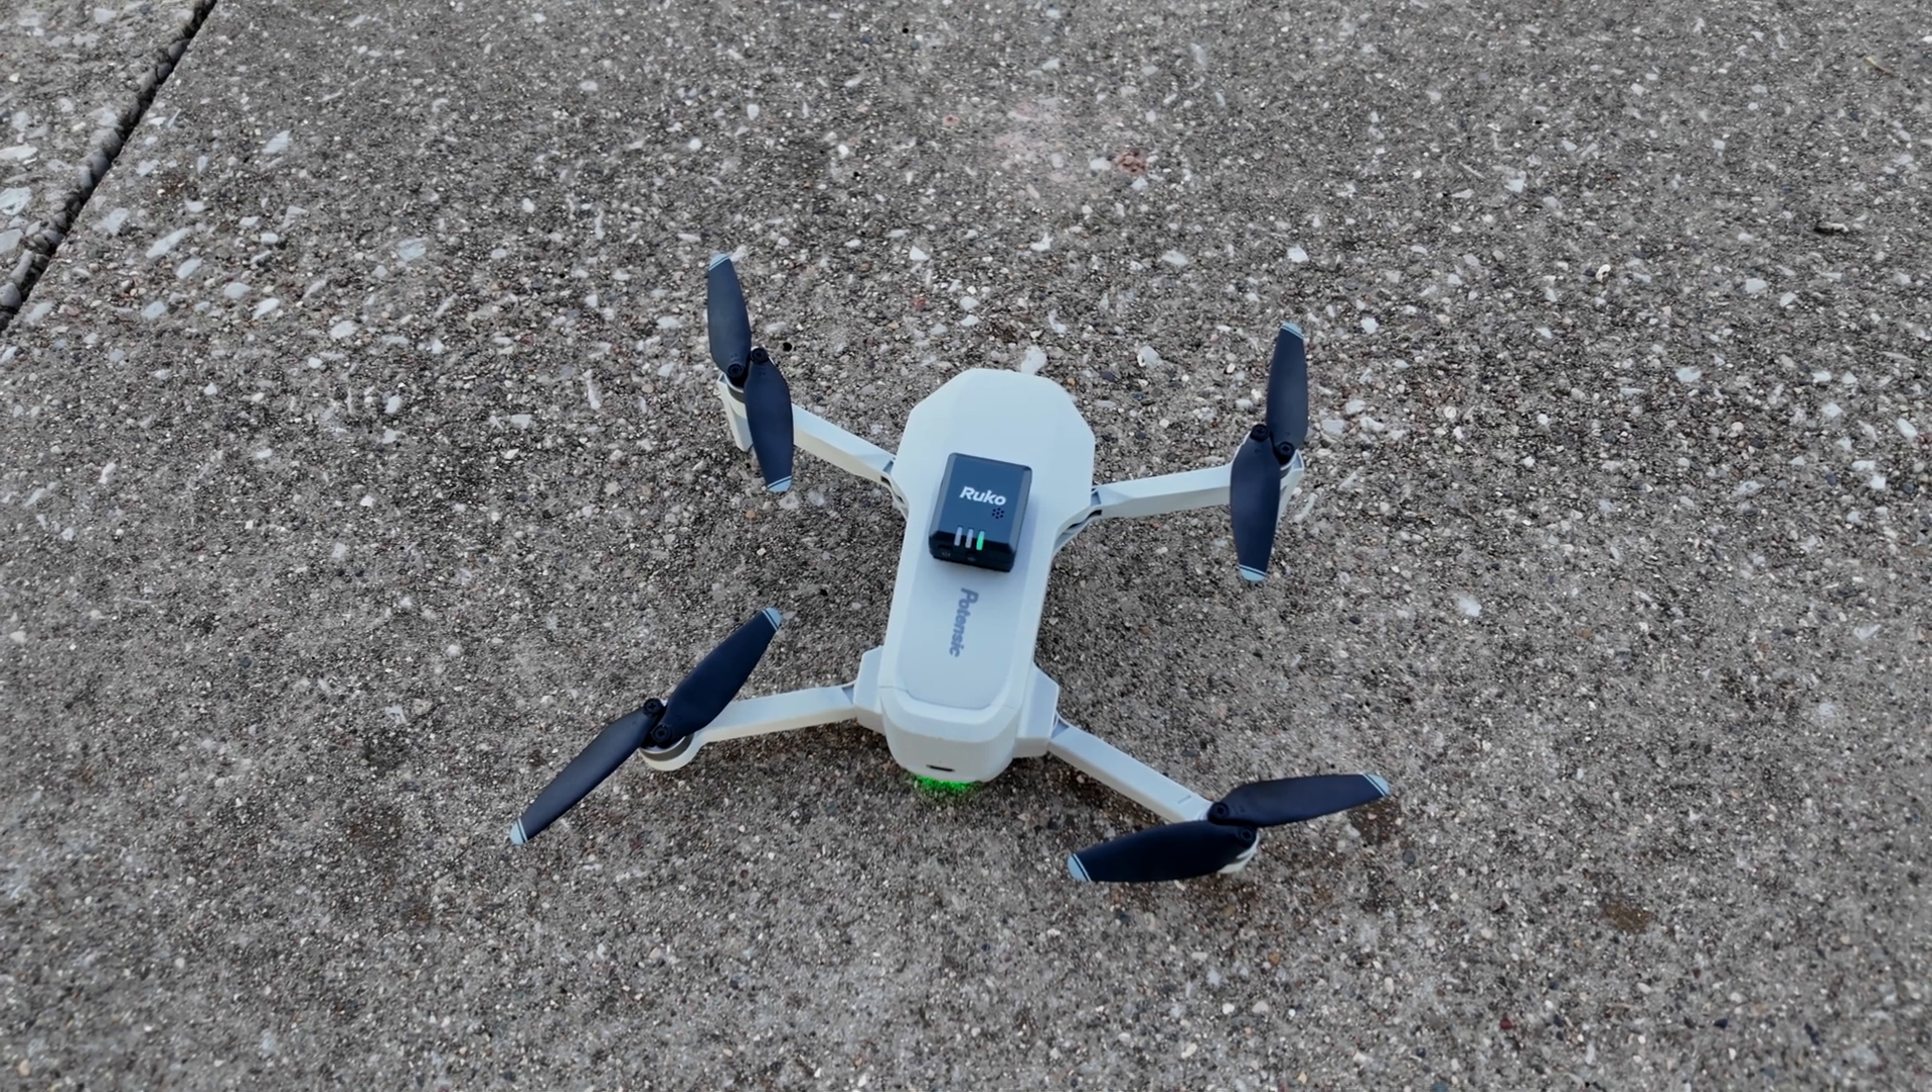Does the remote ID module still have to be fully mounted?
No.